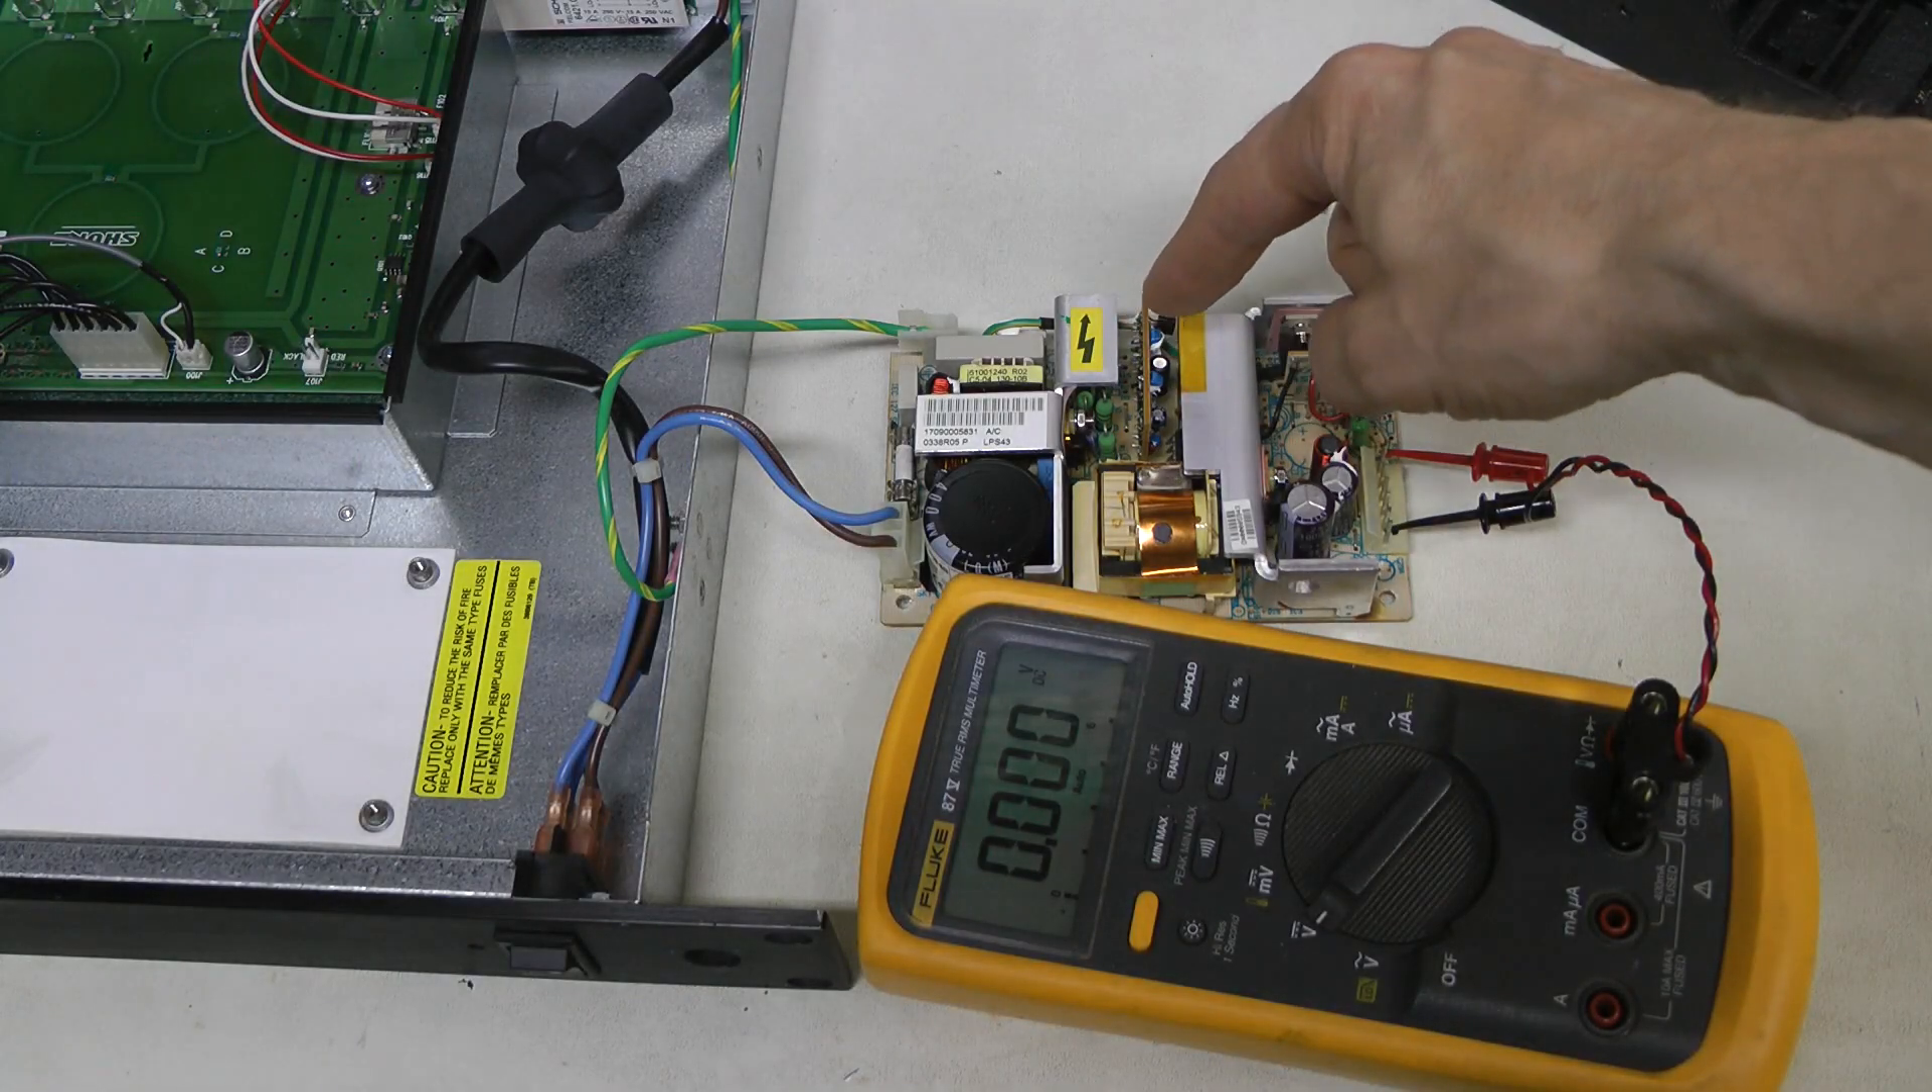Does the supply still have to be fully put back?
Yes.